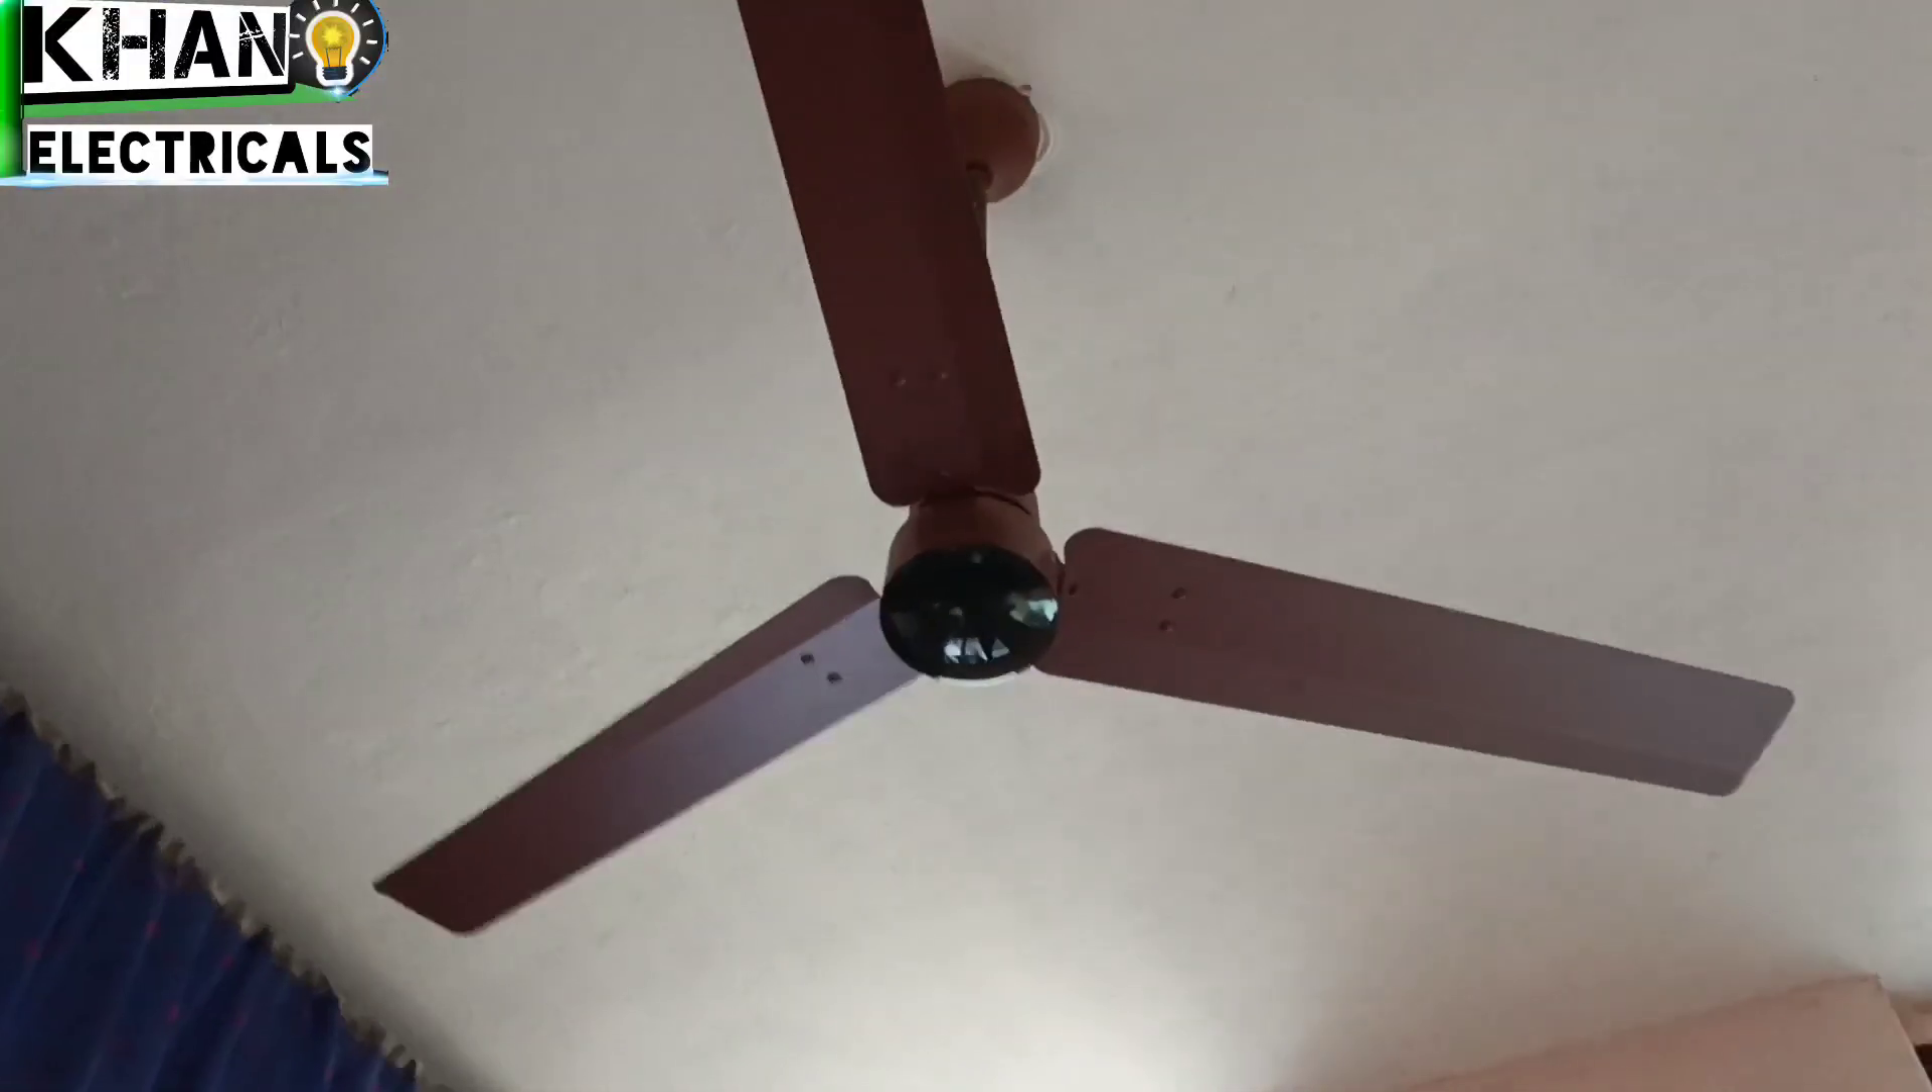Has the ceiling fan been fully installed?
Yes.